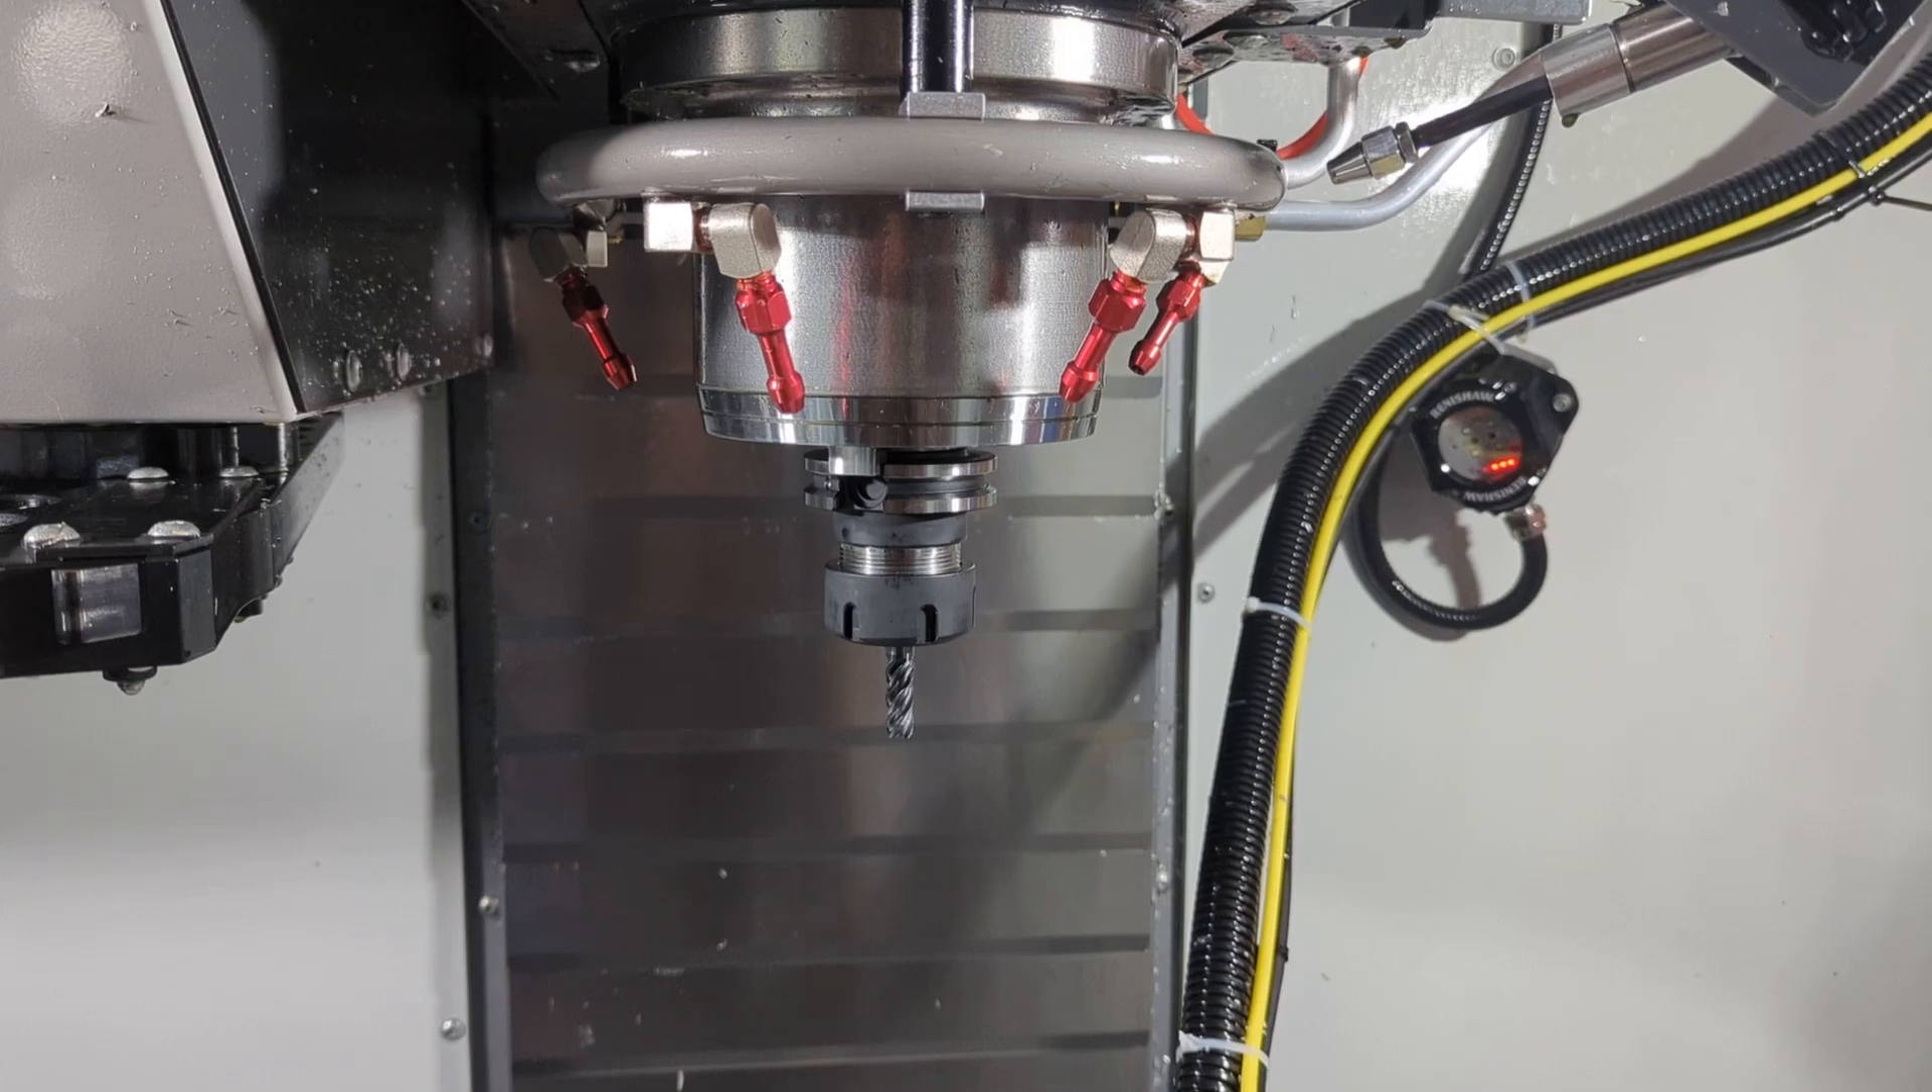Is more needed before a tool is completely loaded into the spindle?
No.